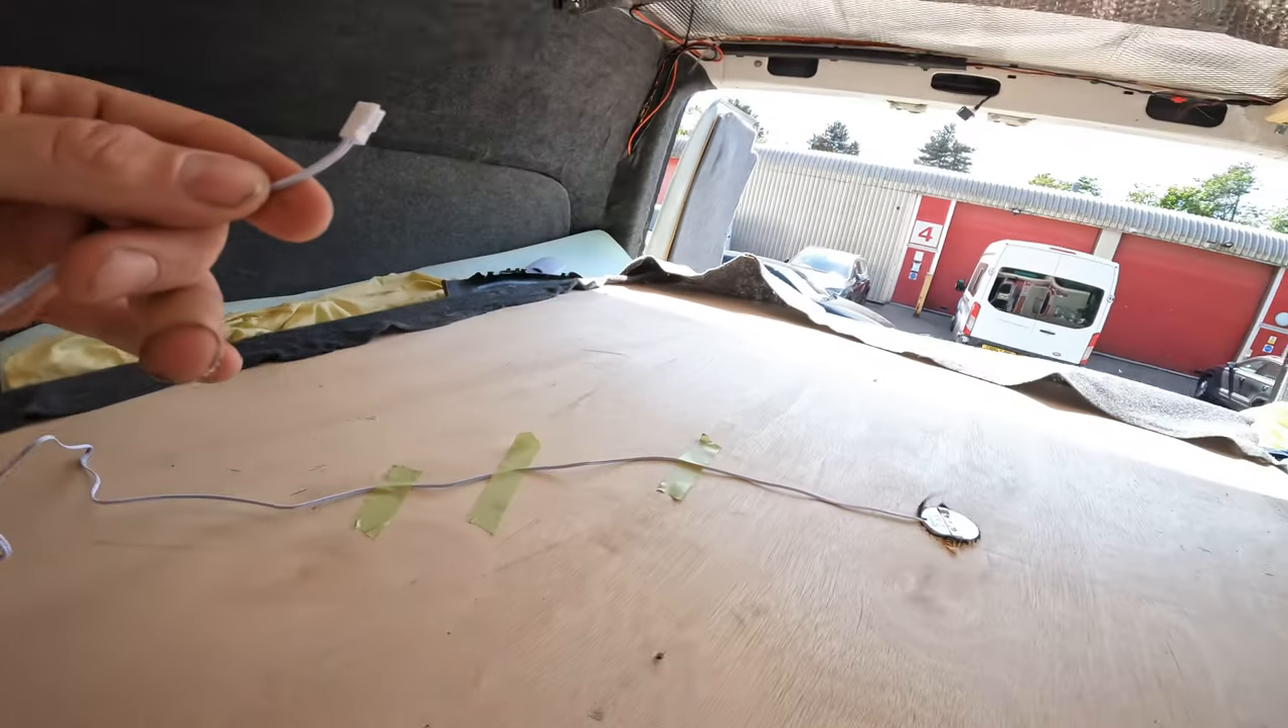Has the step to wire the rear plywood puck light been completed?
No.